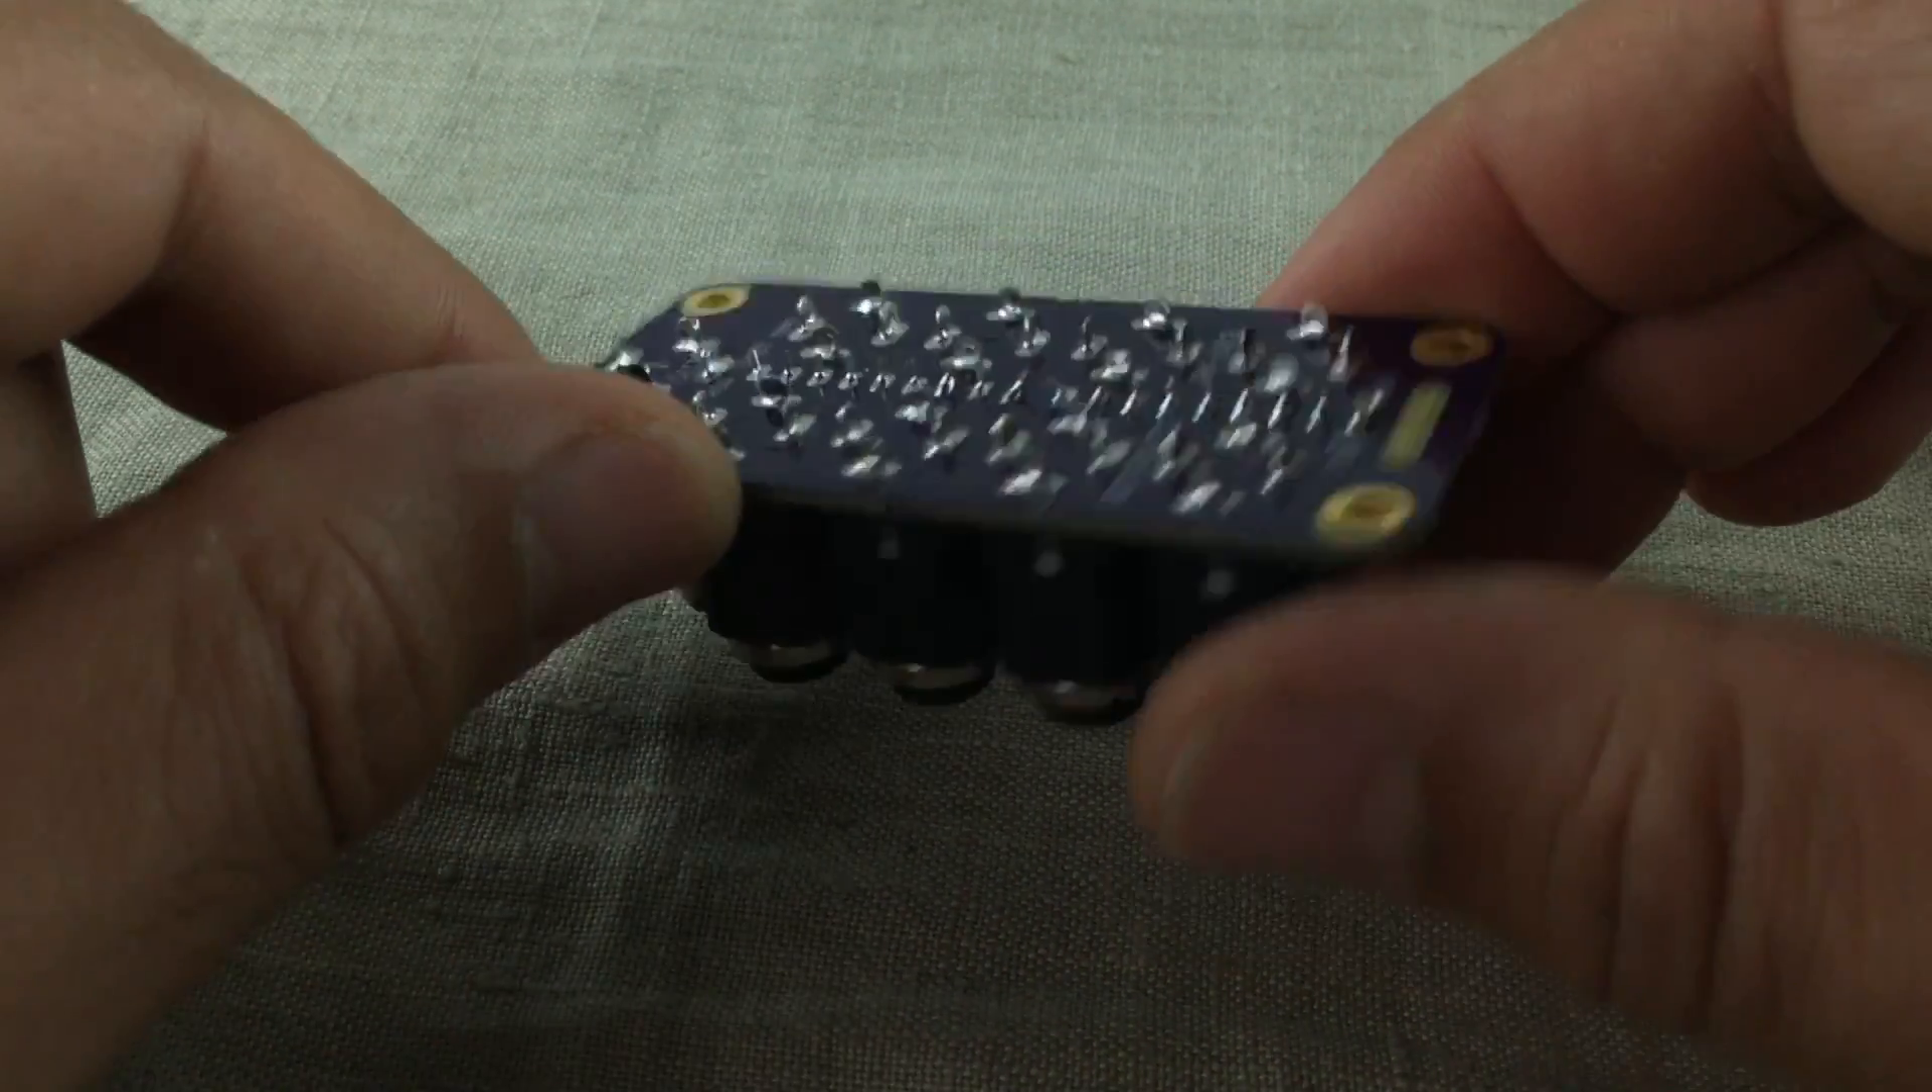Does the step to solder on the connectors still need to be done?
No.